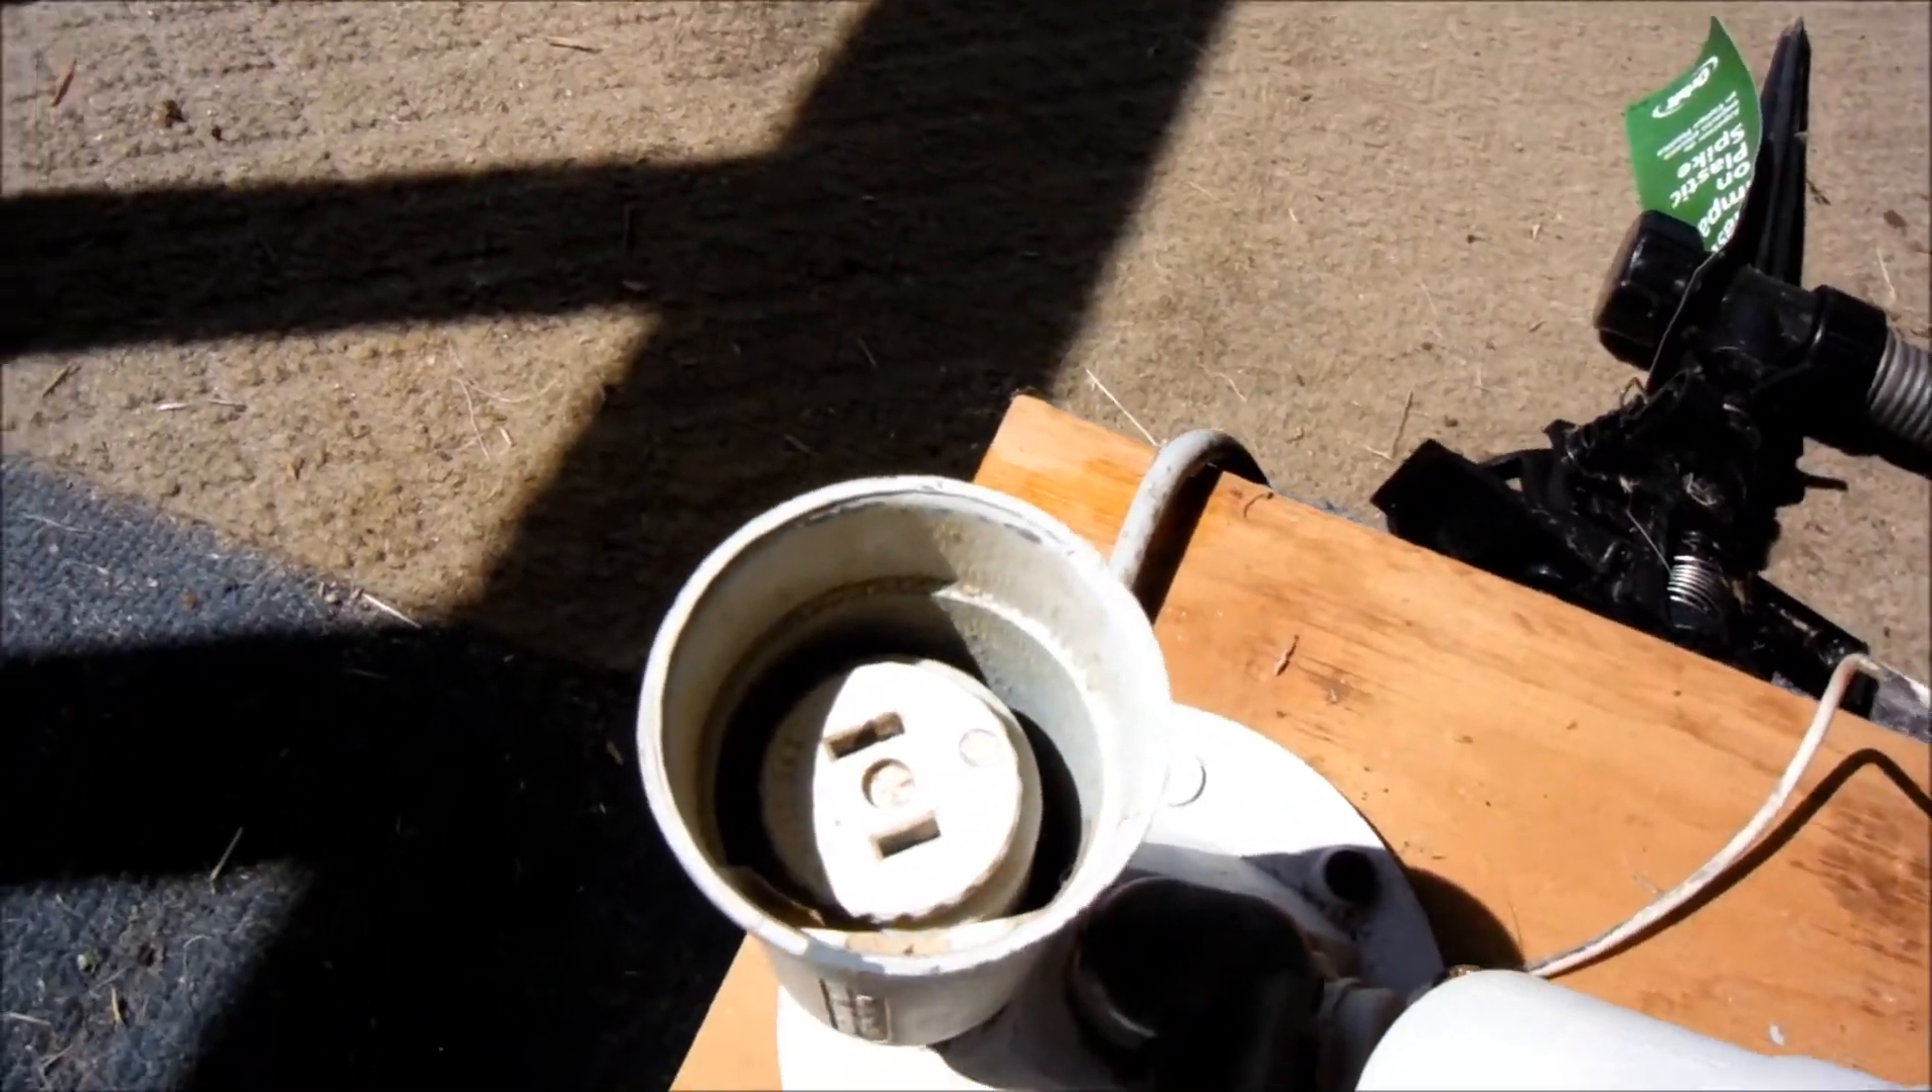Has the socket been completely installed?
Yes.